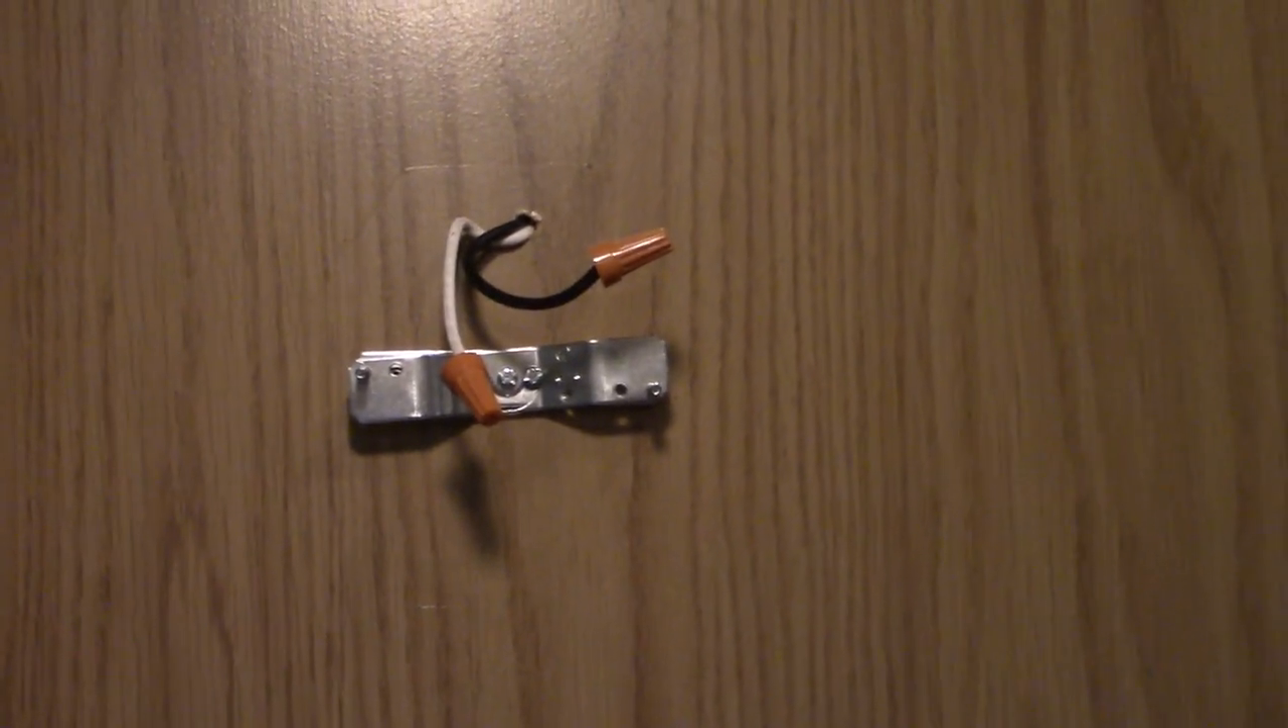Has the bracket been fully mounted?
Yes.